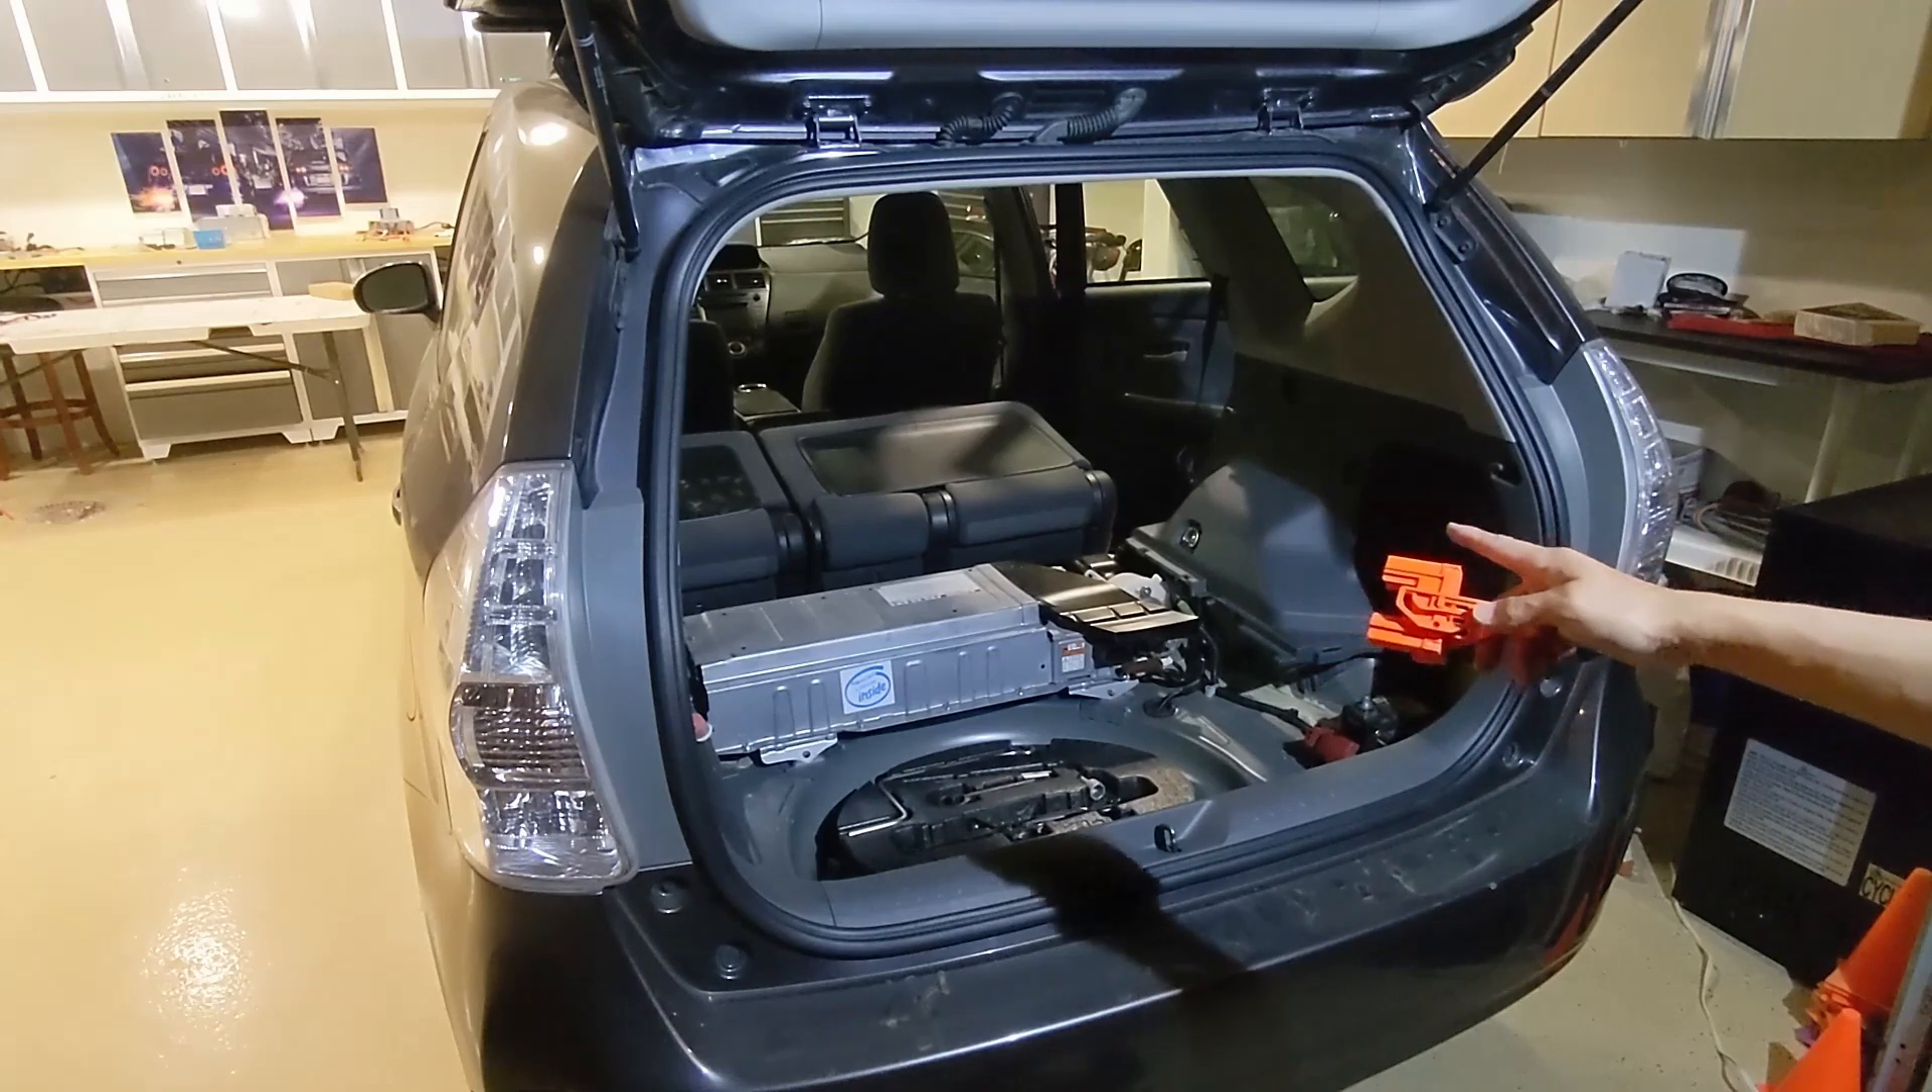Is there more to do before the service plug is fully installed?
Yes.